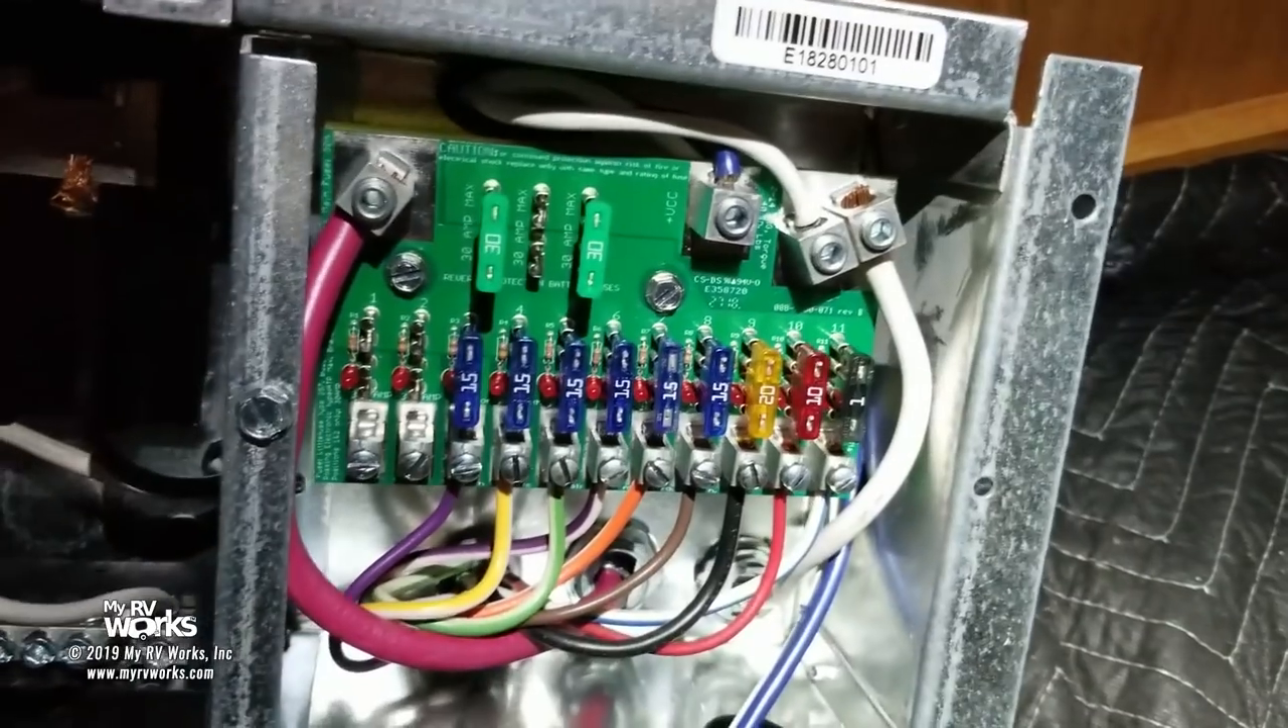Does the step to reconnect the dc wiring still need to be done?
No.